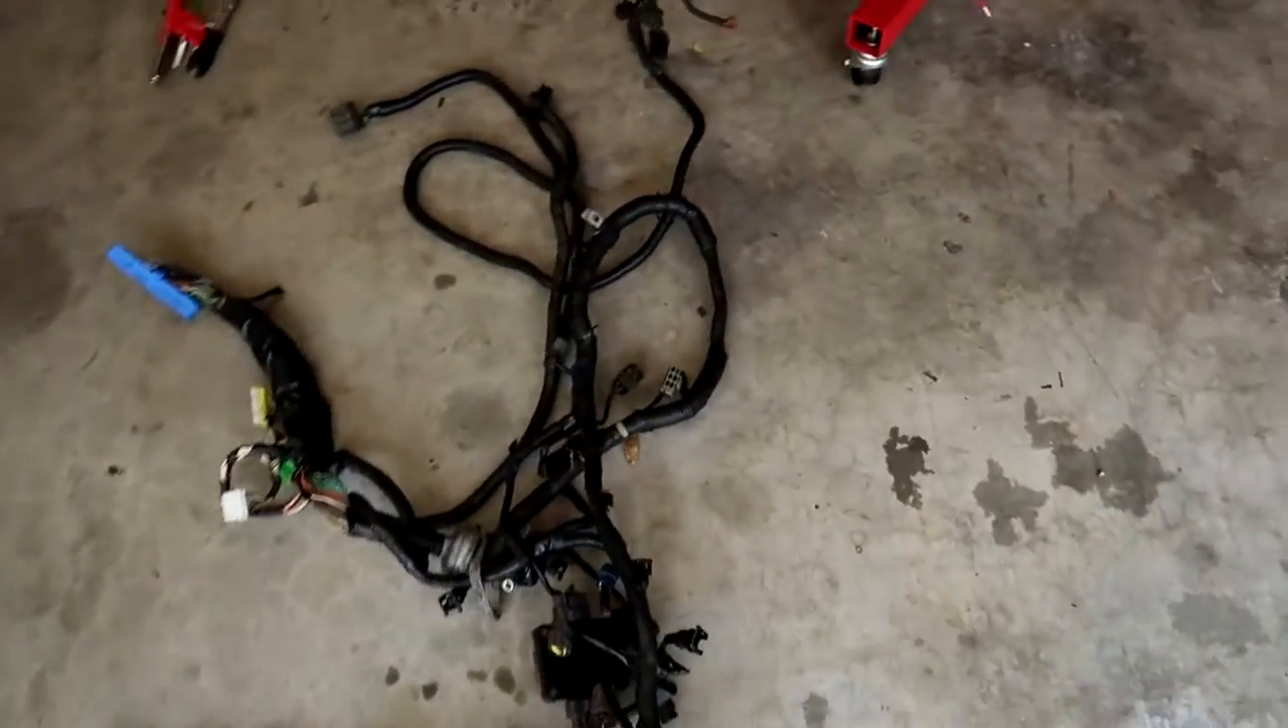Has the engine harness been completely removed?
Yes.